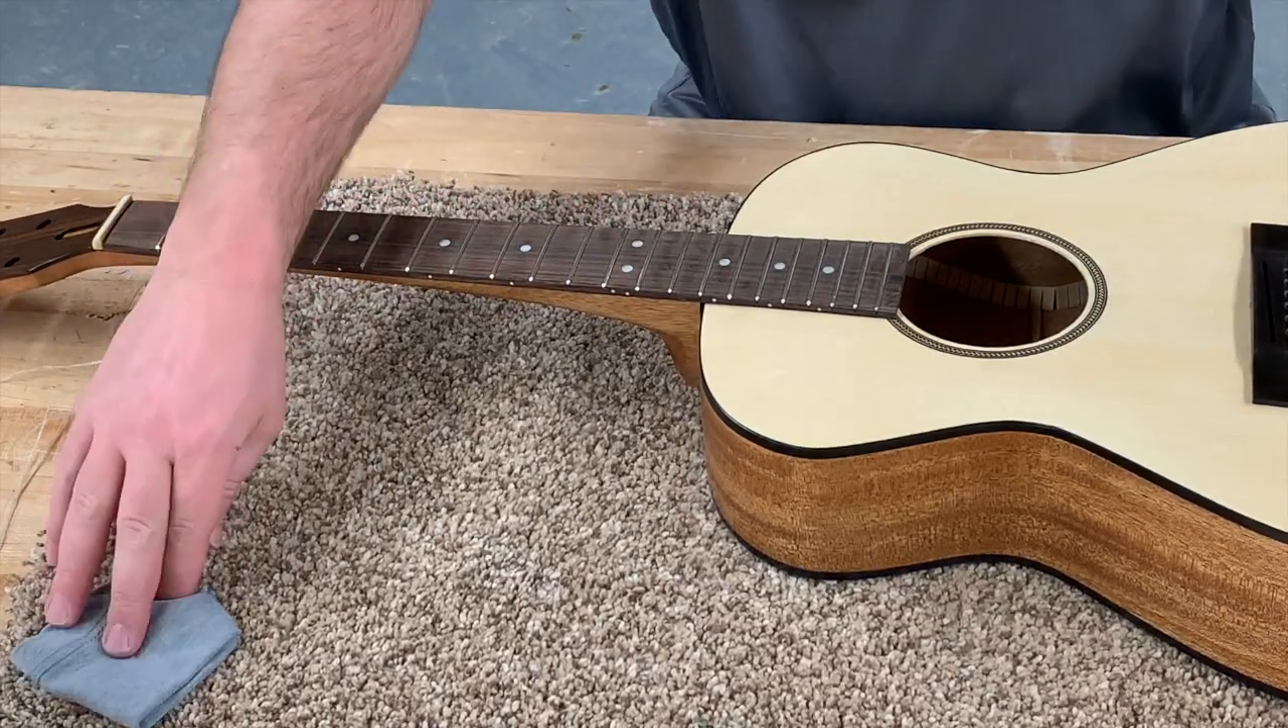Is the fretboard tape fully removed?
Yes.